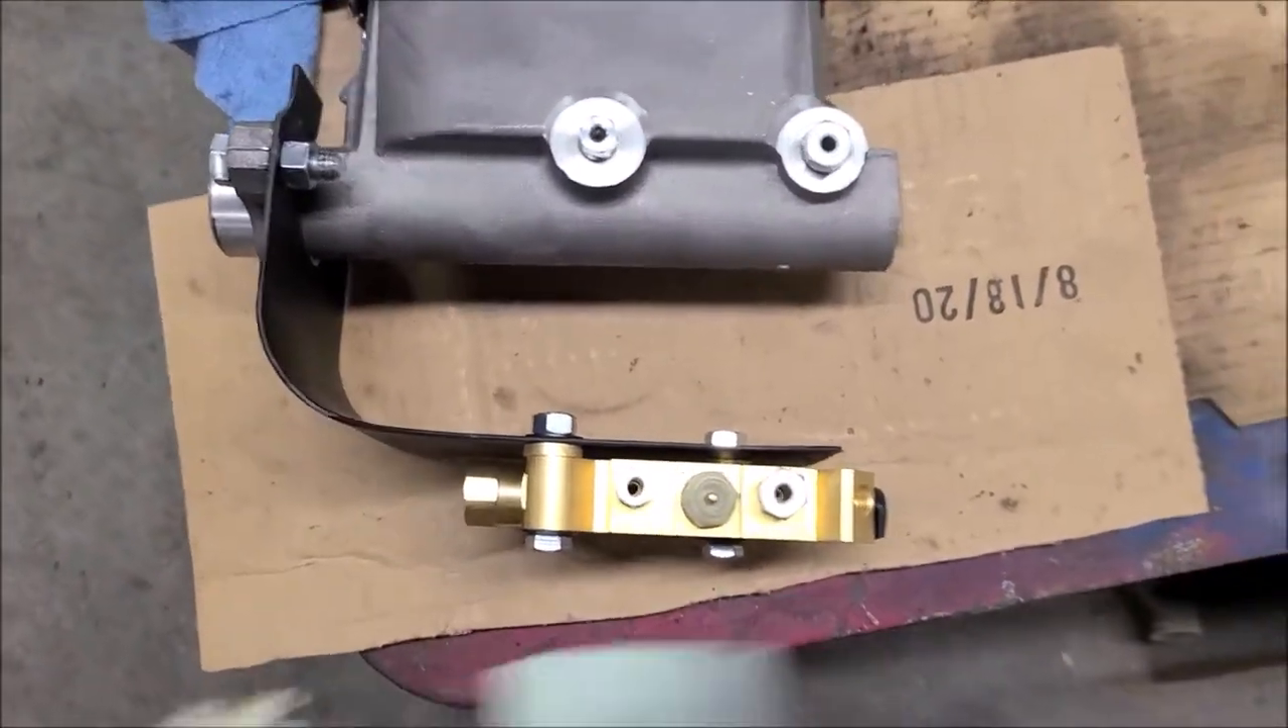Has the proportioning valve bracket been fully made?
Yes.